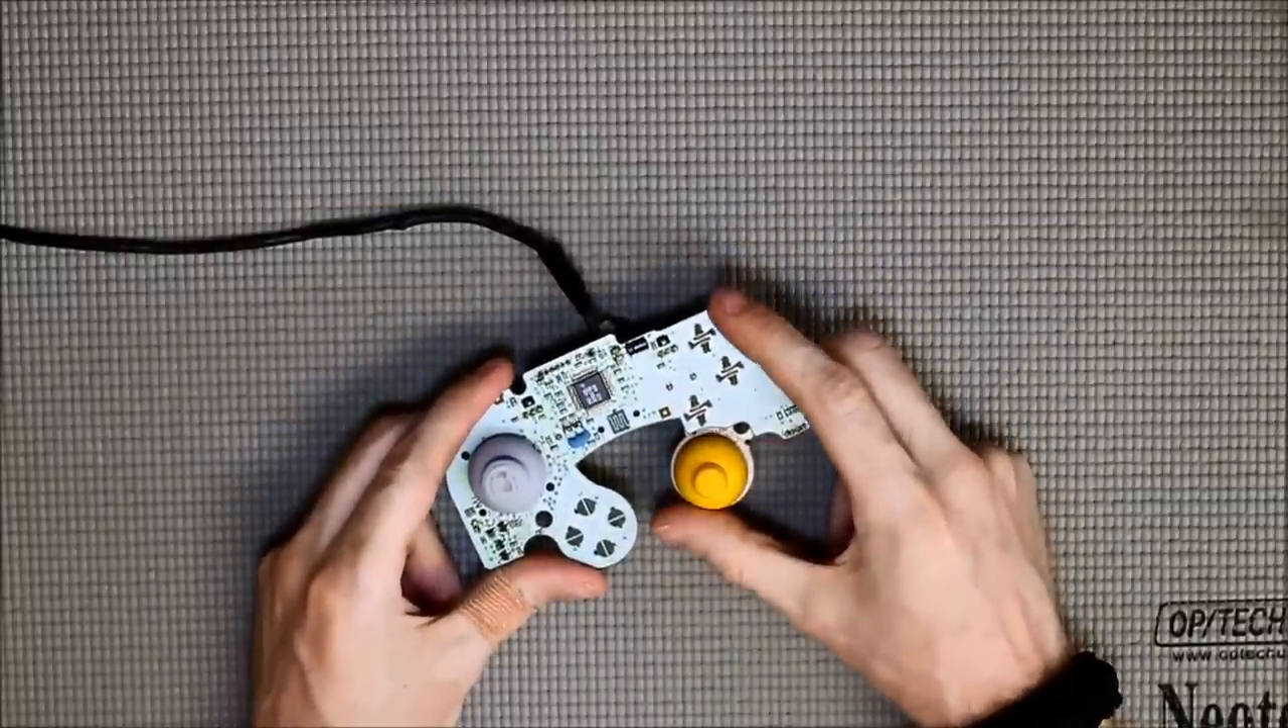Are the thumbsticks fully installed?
Yes.